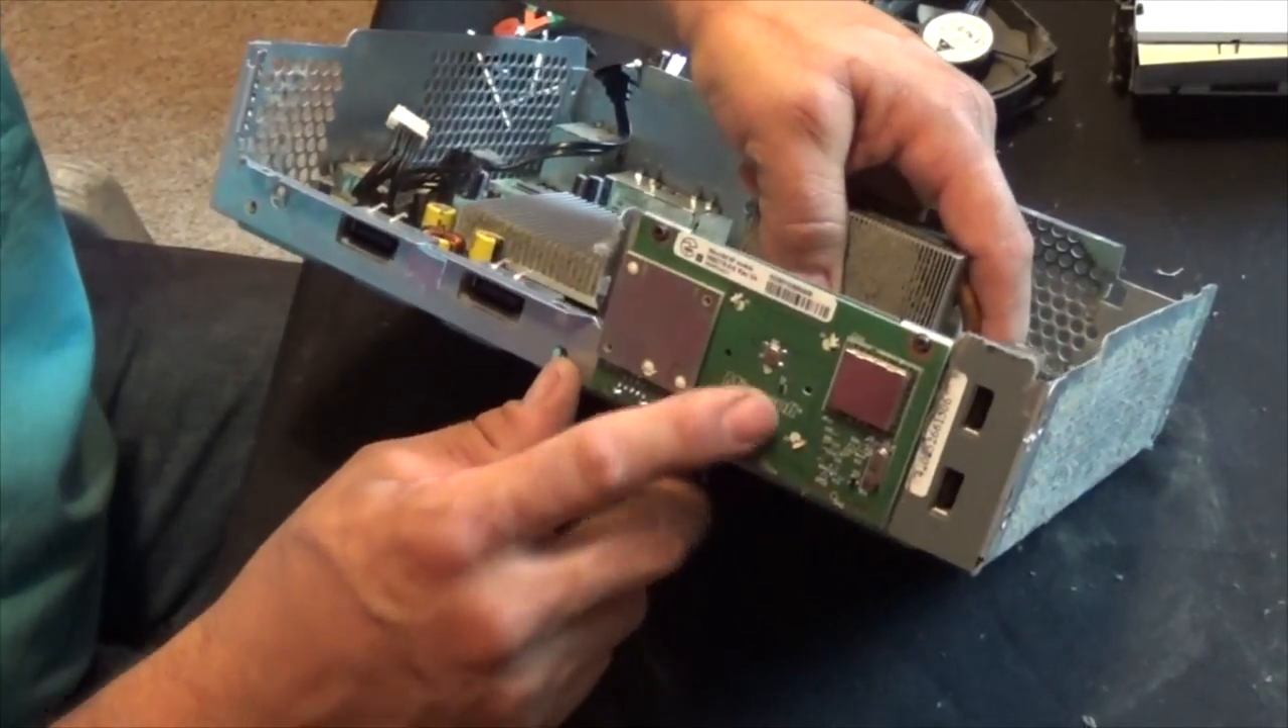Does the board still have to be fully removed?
Yes.